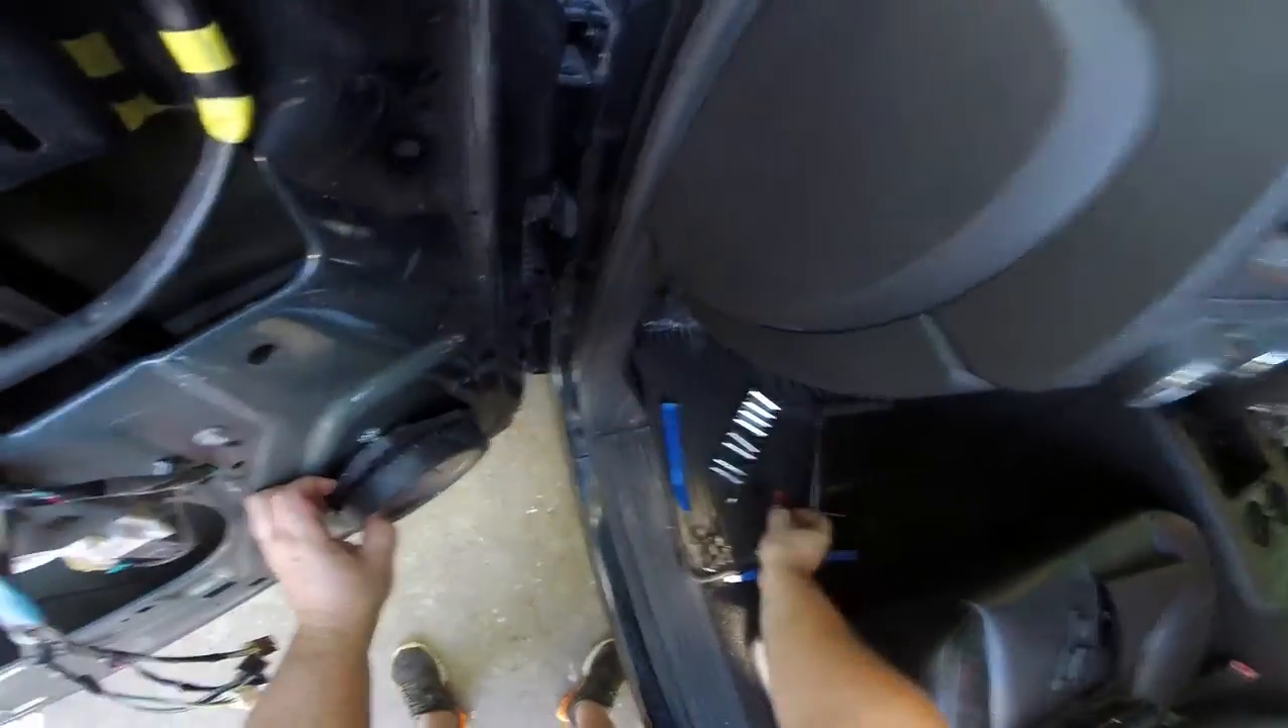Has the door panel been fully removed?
Yes.